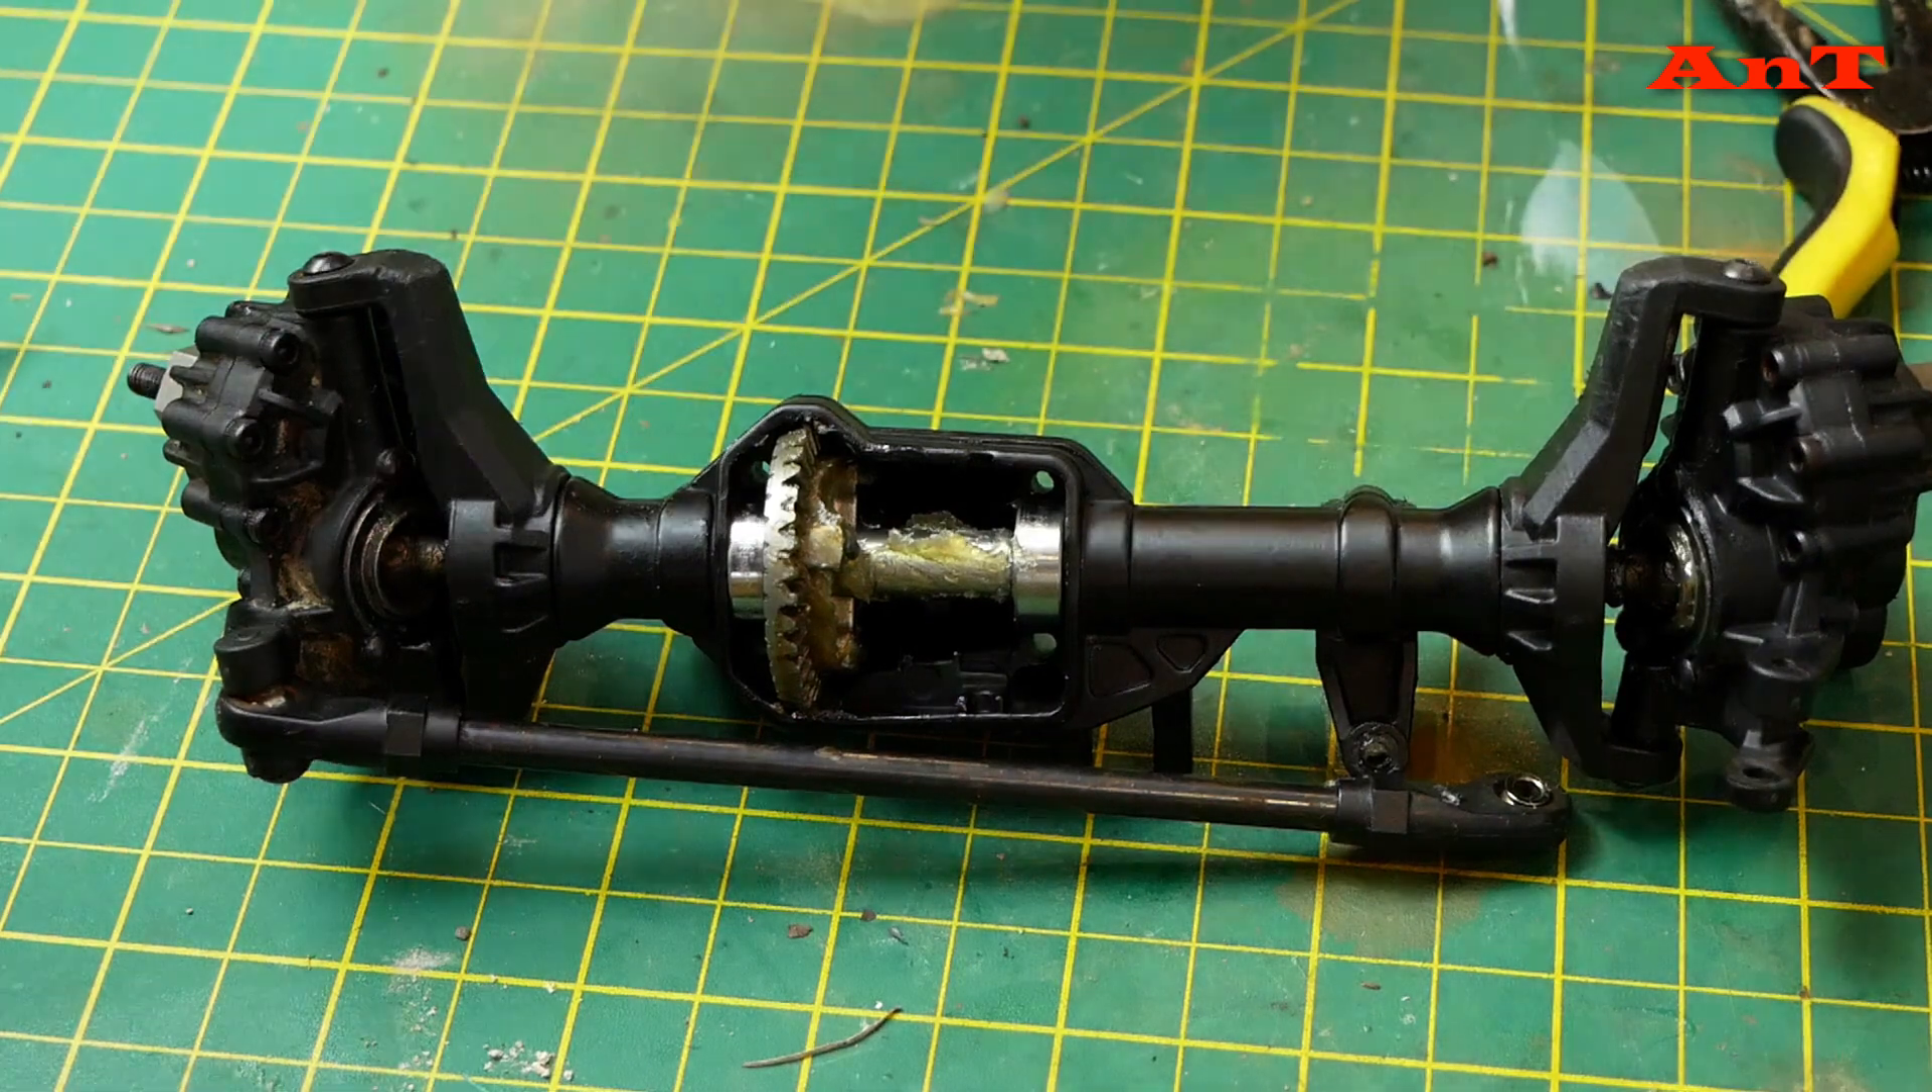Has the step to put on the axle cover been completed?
No.